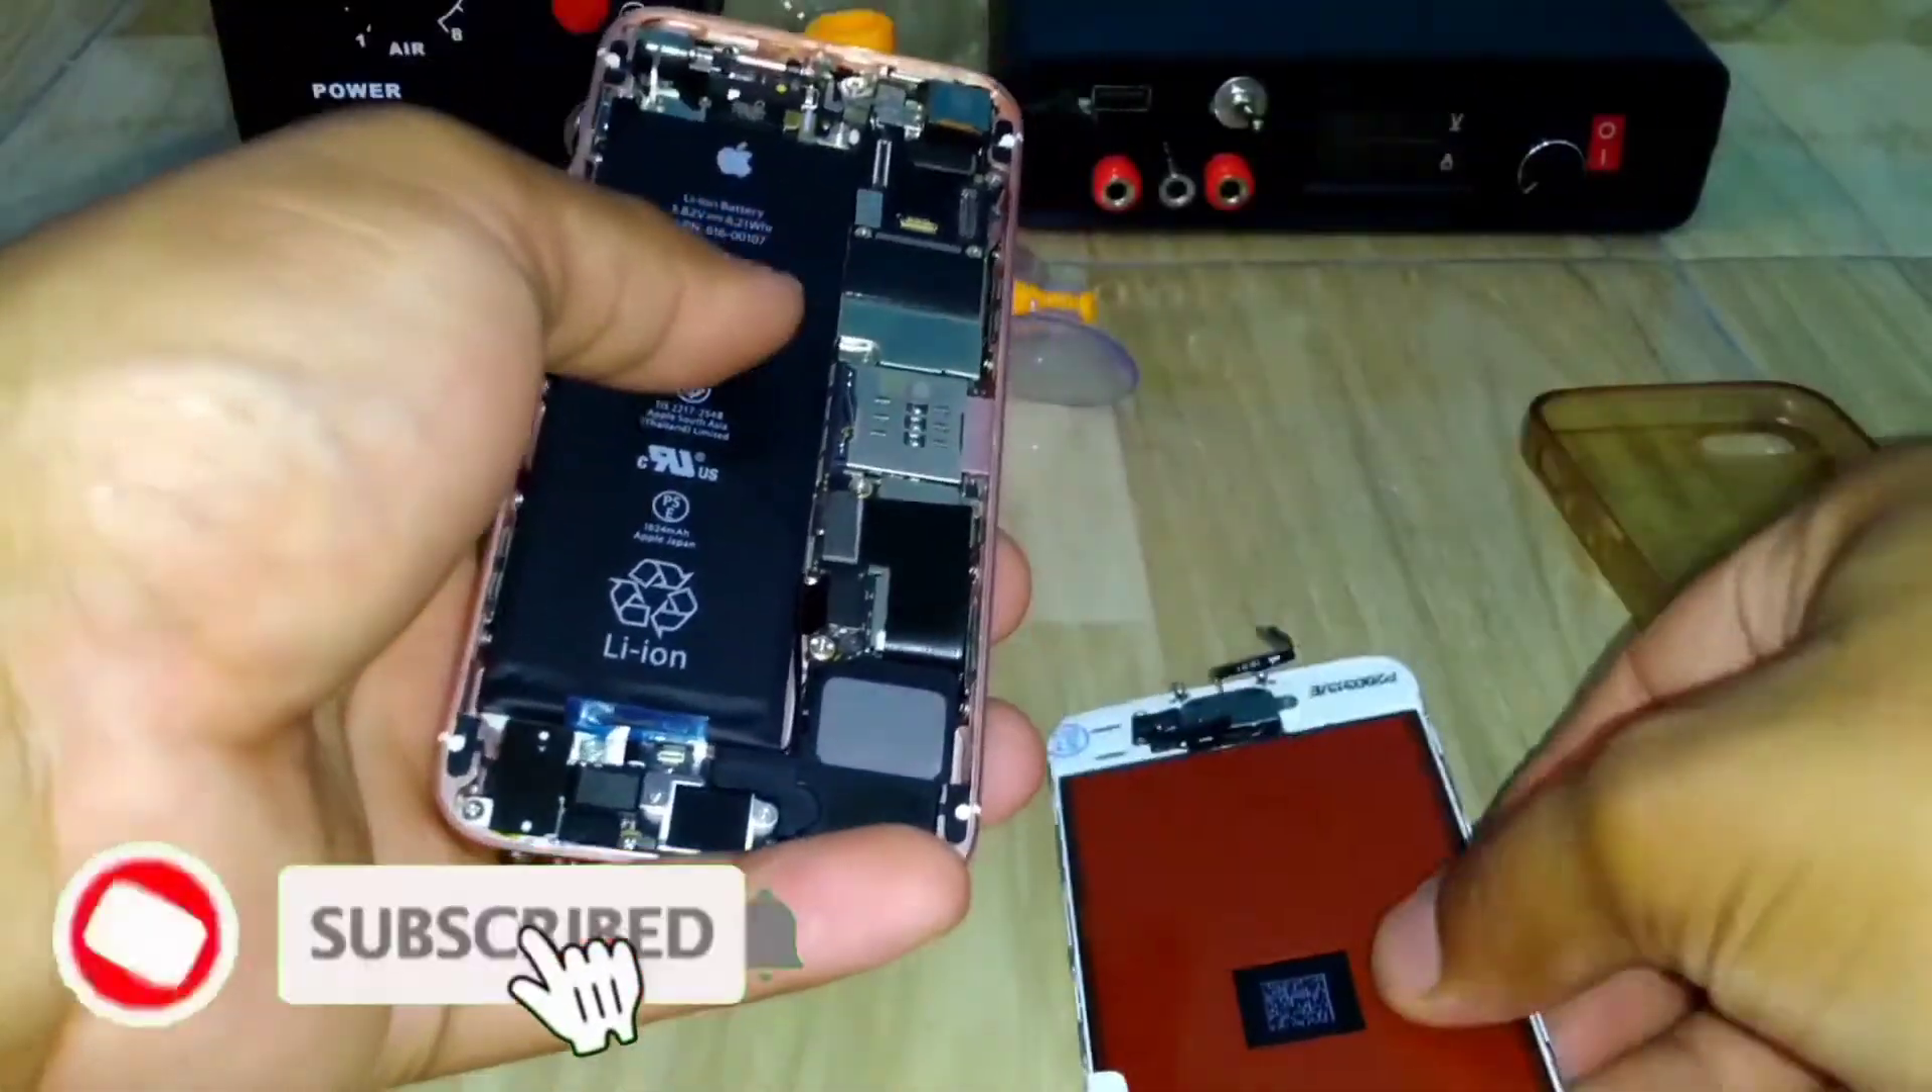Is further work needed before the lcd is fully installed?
Yes.